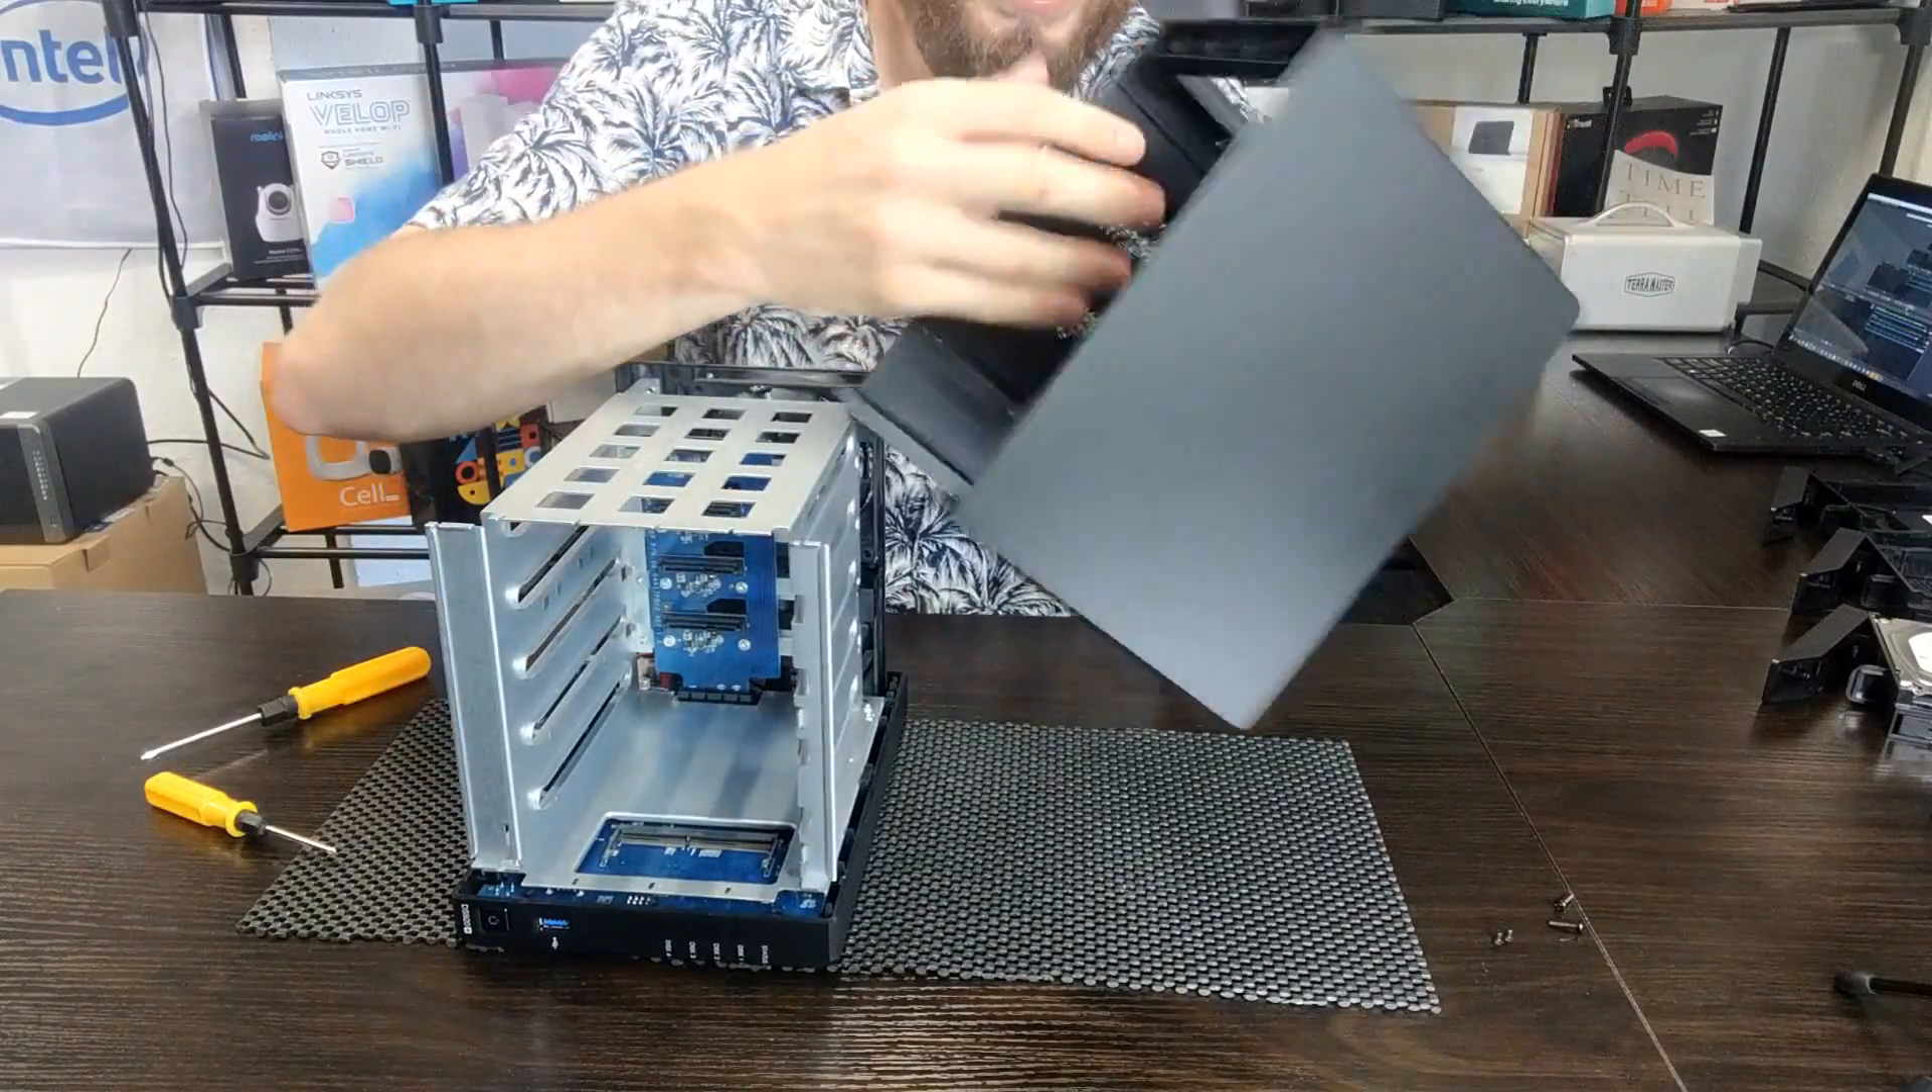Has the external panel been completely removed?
Yes.